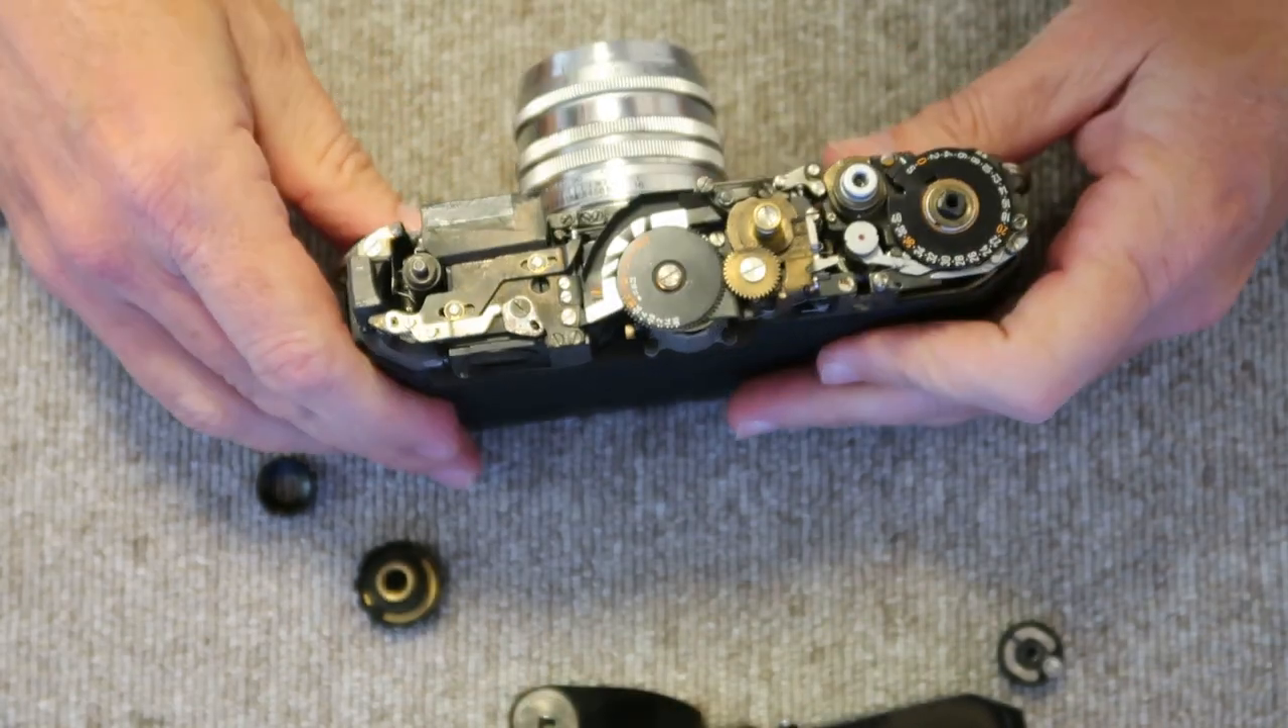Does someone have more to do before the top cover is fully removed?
No.